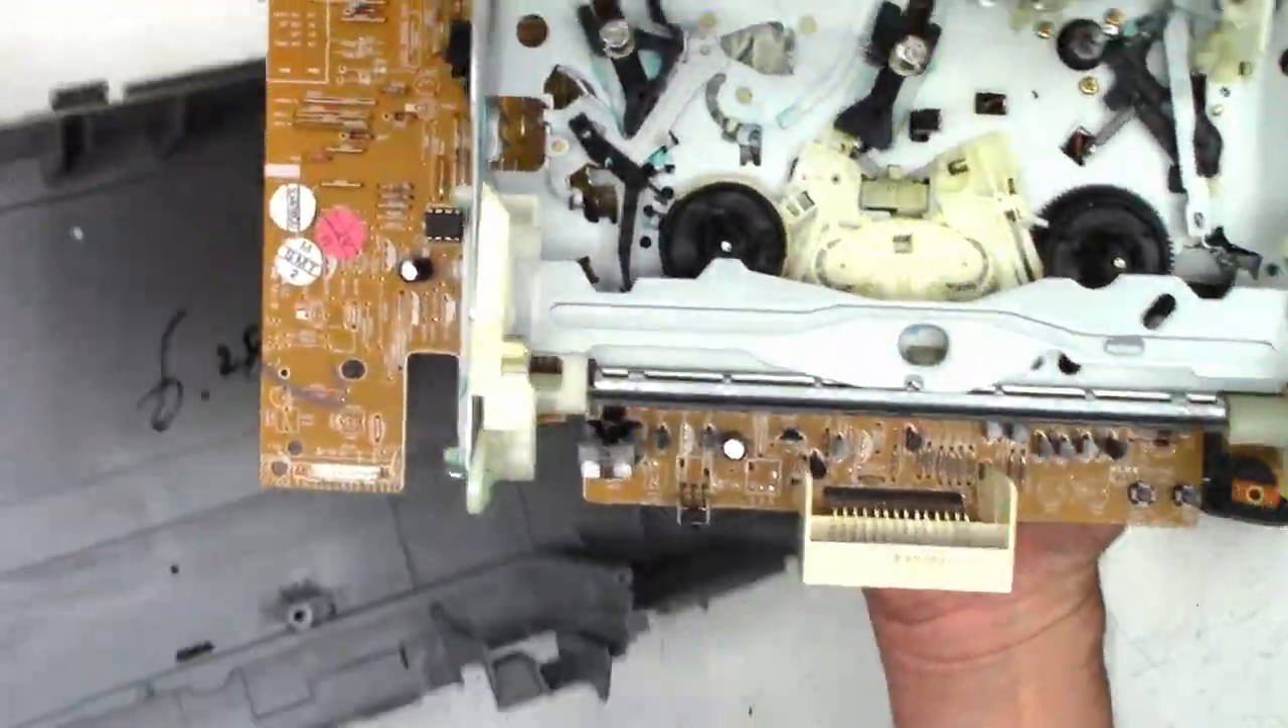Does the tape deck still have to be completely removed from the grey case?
No.